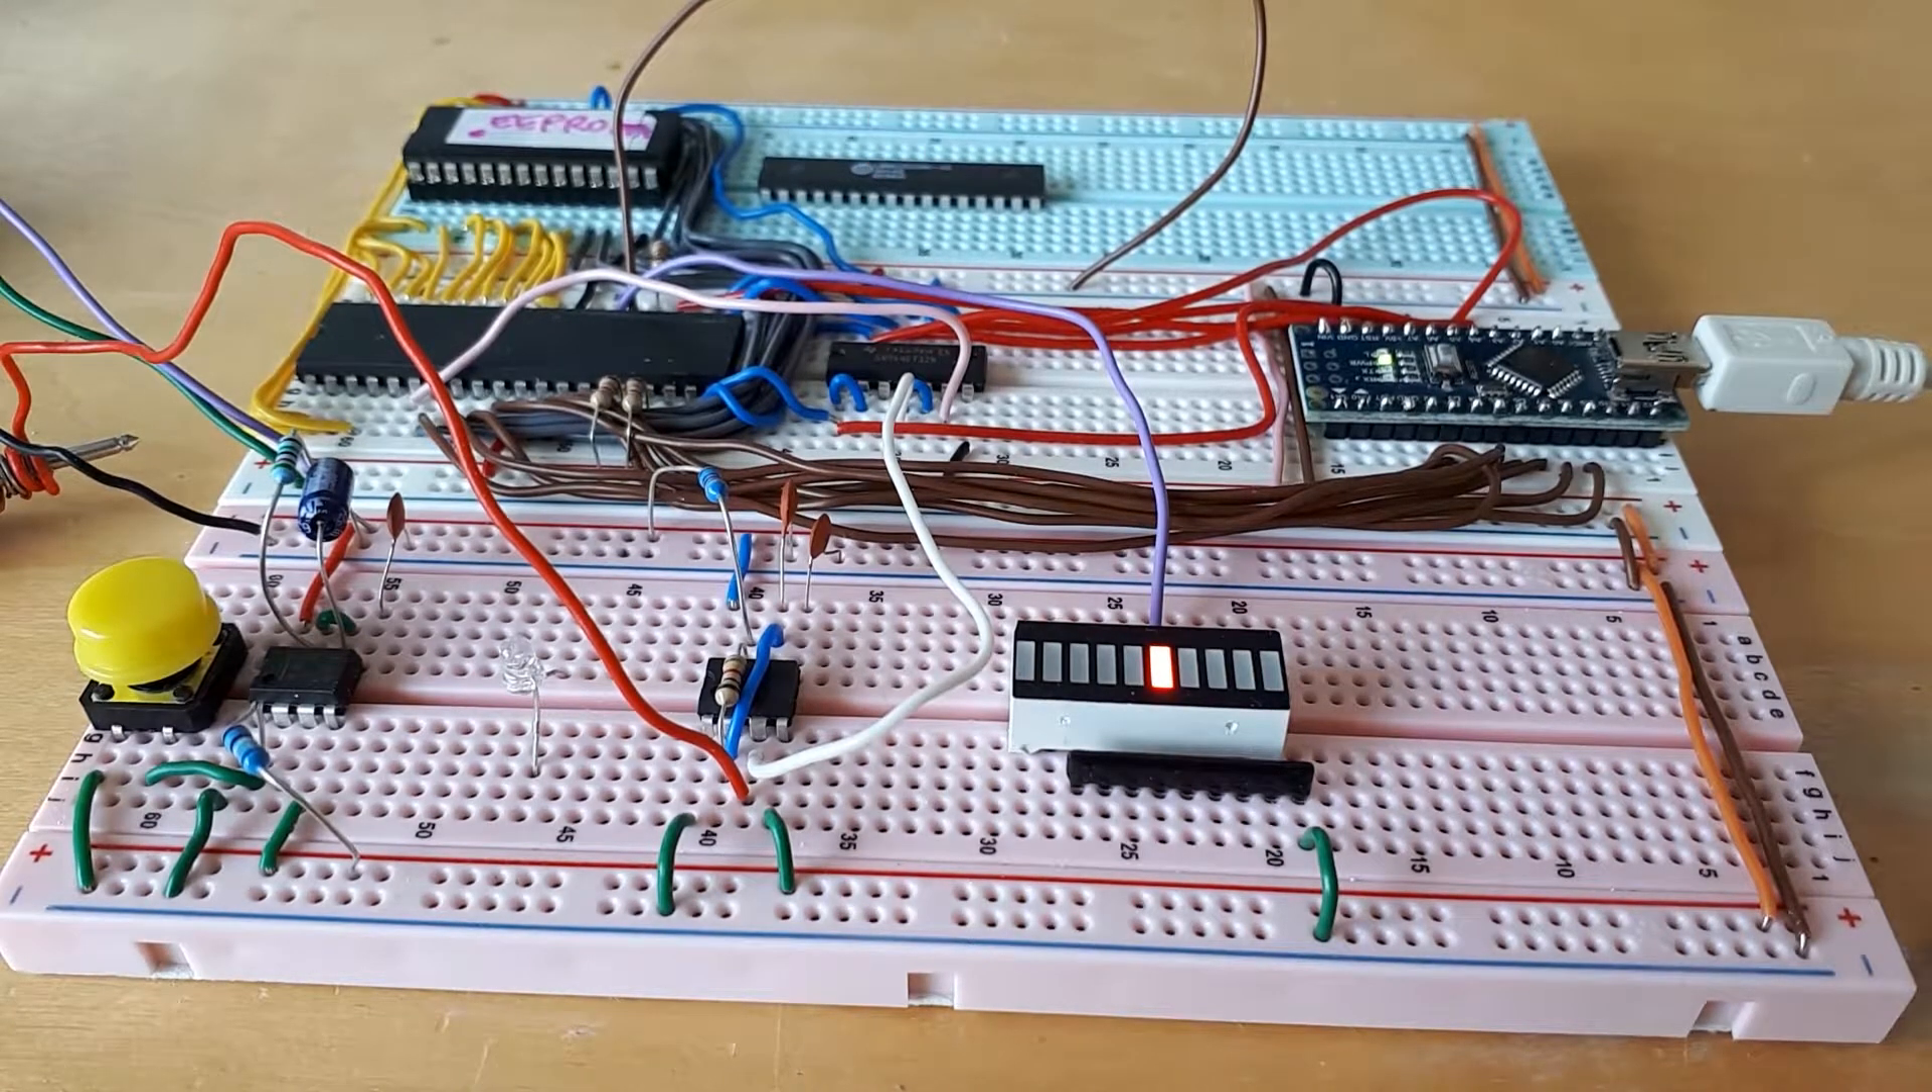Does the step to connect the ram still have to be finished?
Yes.